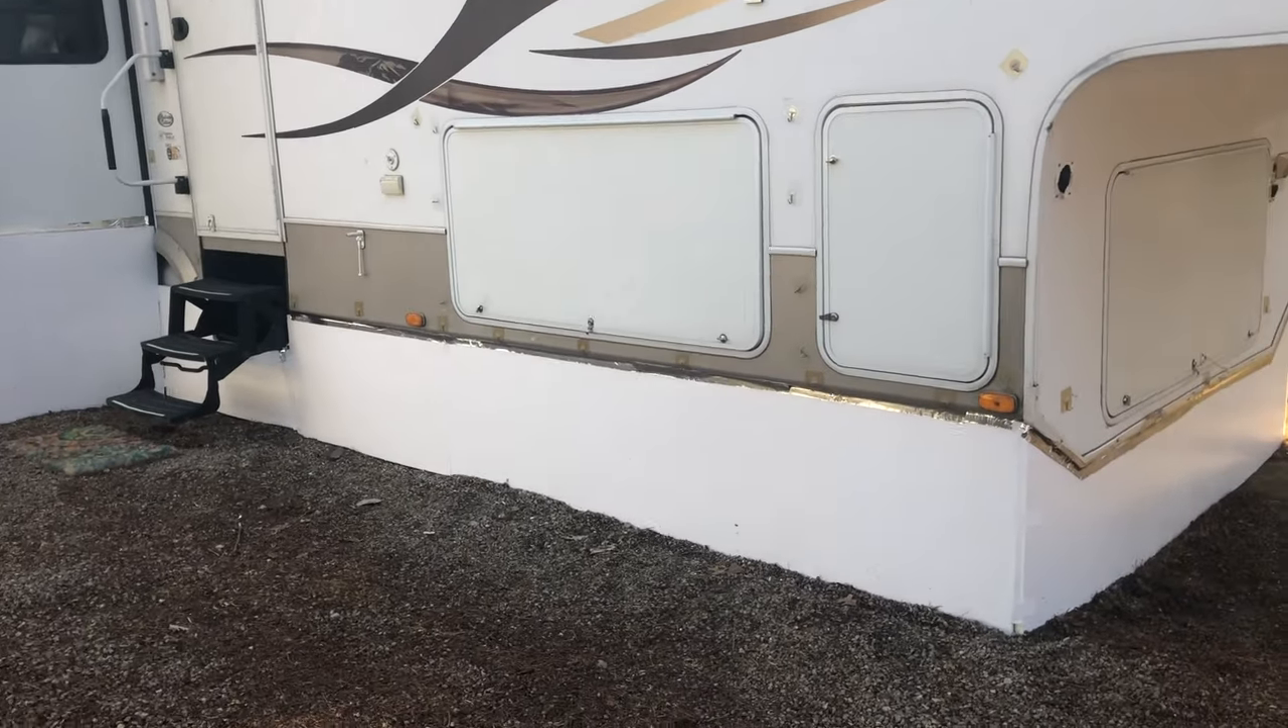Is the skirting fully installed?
Yes.